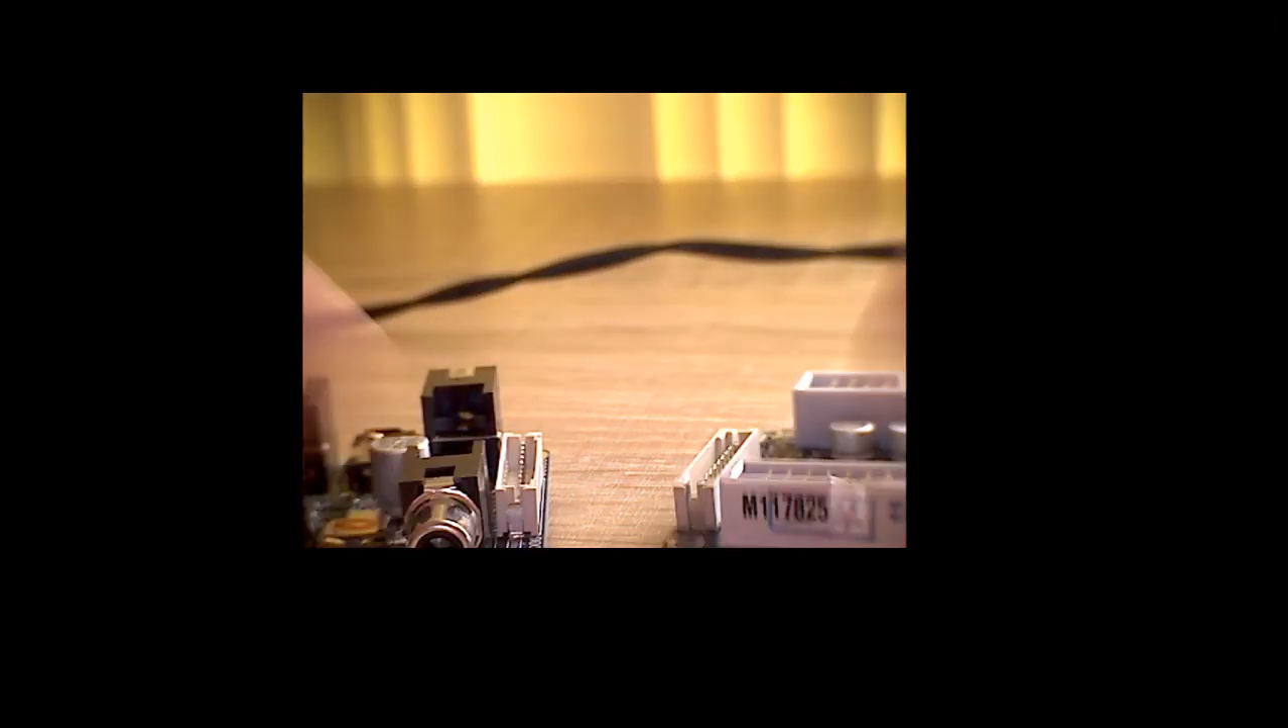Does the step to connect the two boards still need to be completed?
Yes.